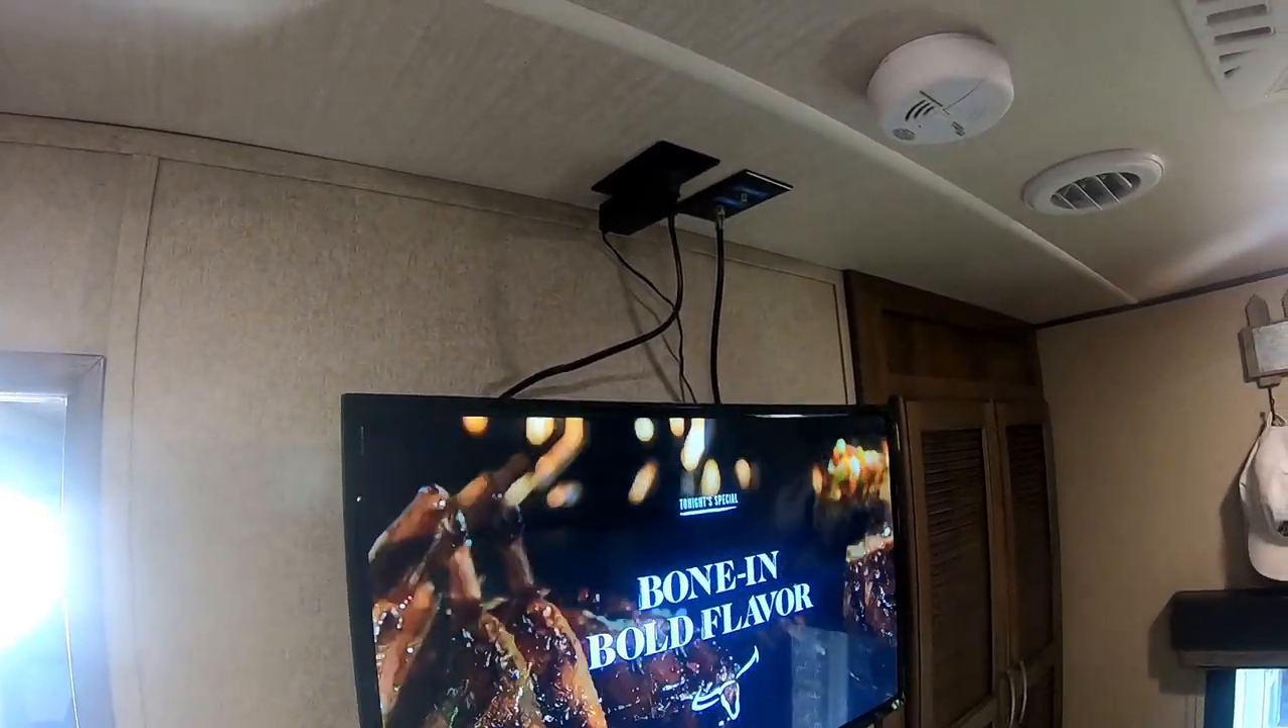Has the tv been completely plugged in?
Yes.